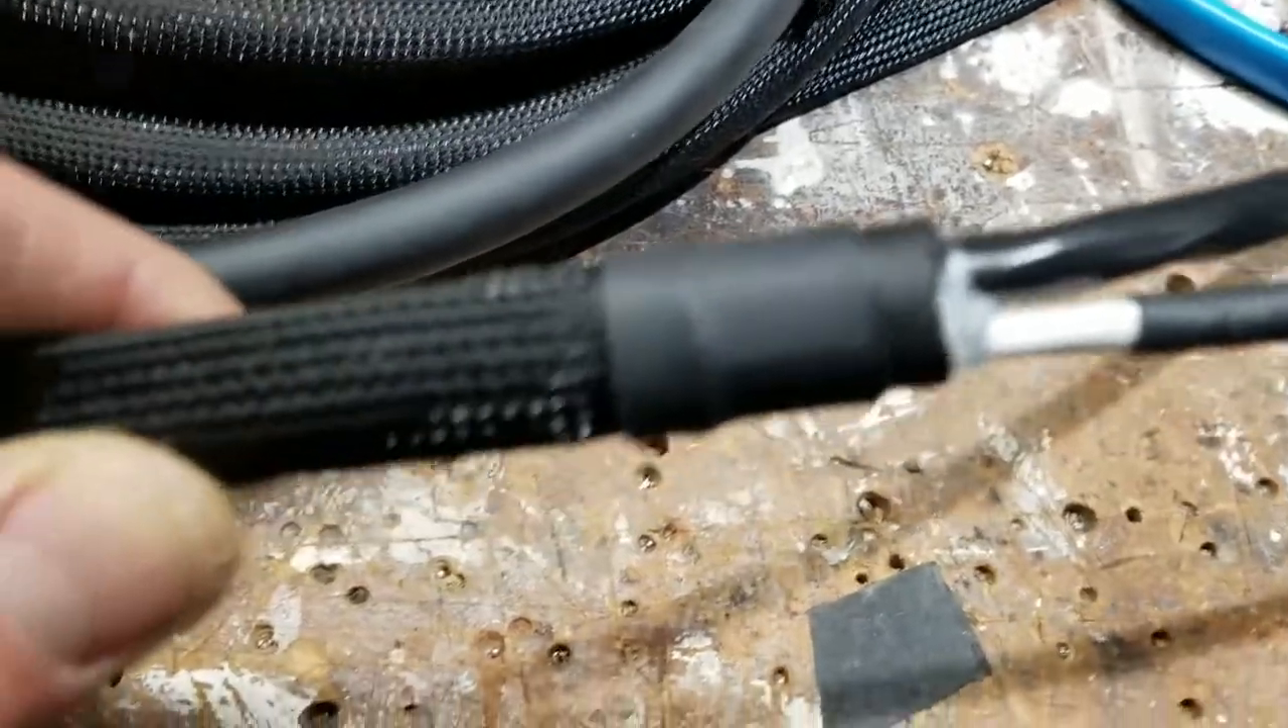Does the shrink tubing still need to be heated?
No.